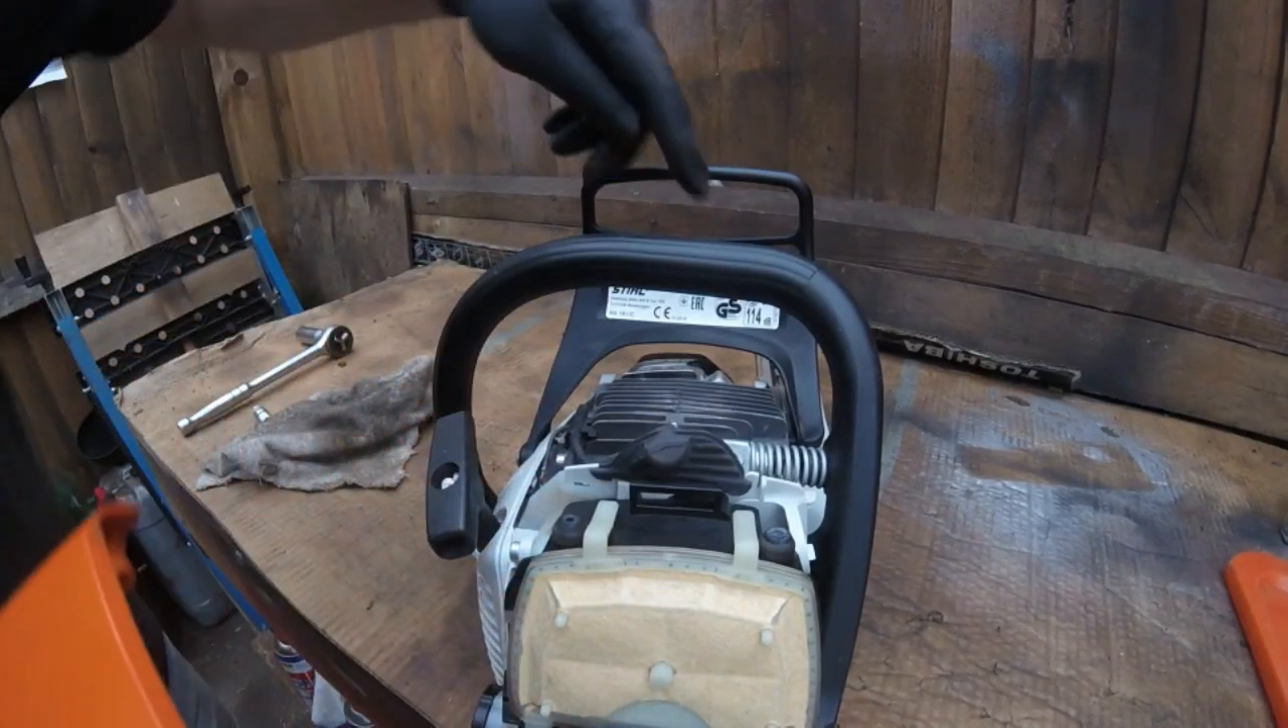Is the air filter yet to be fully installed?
No.